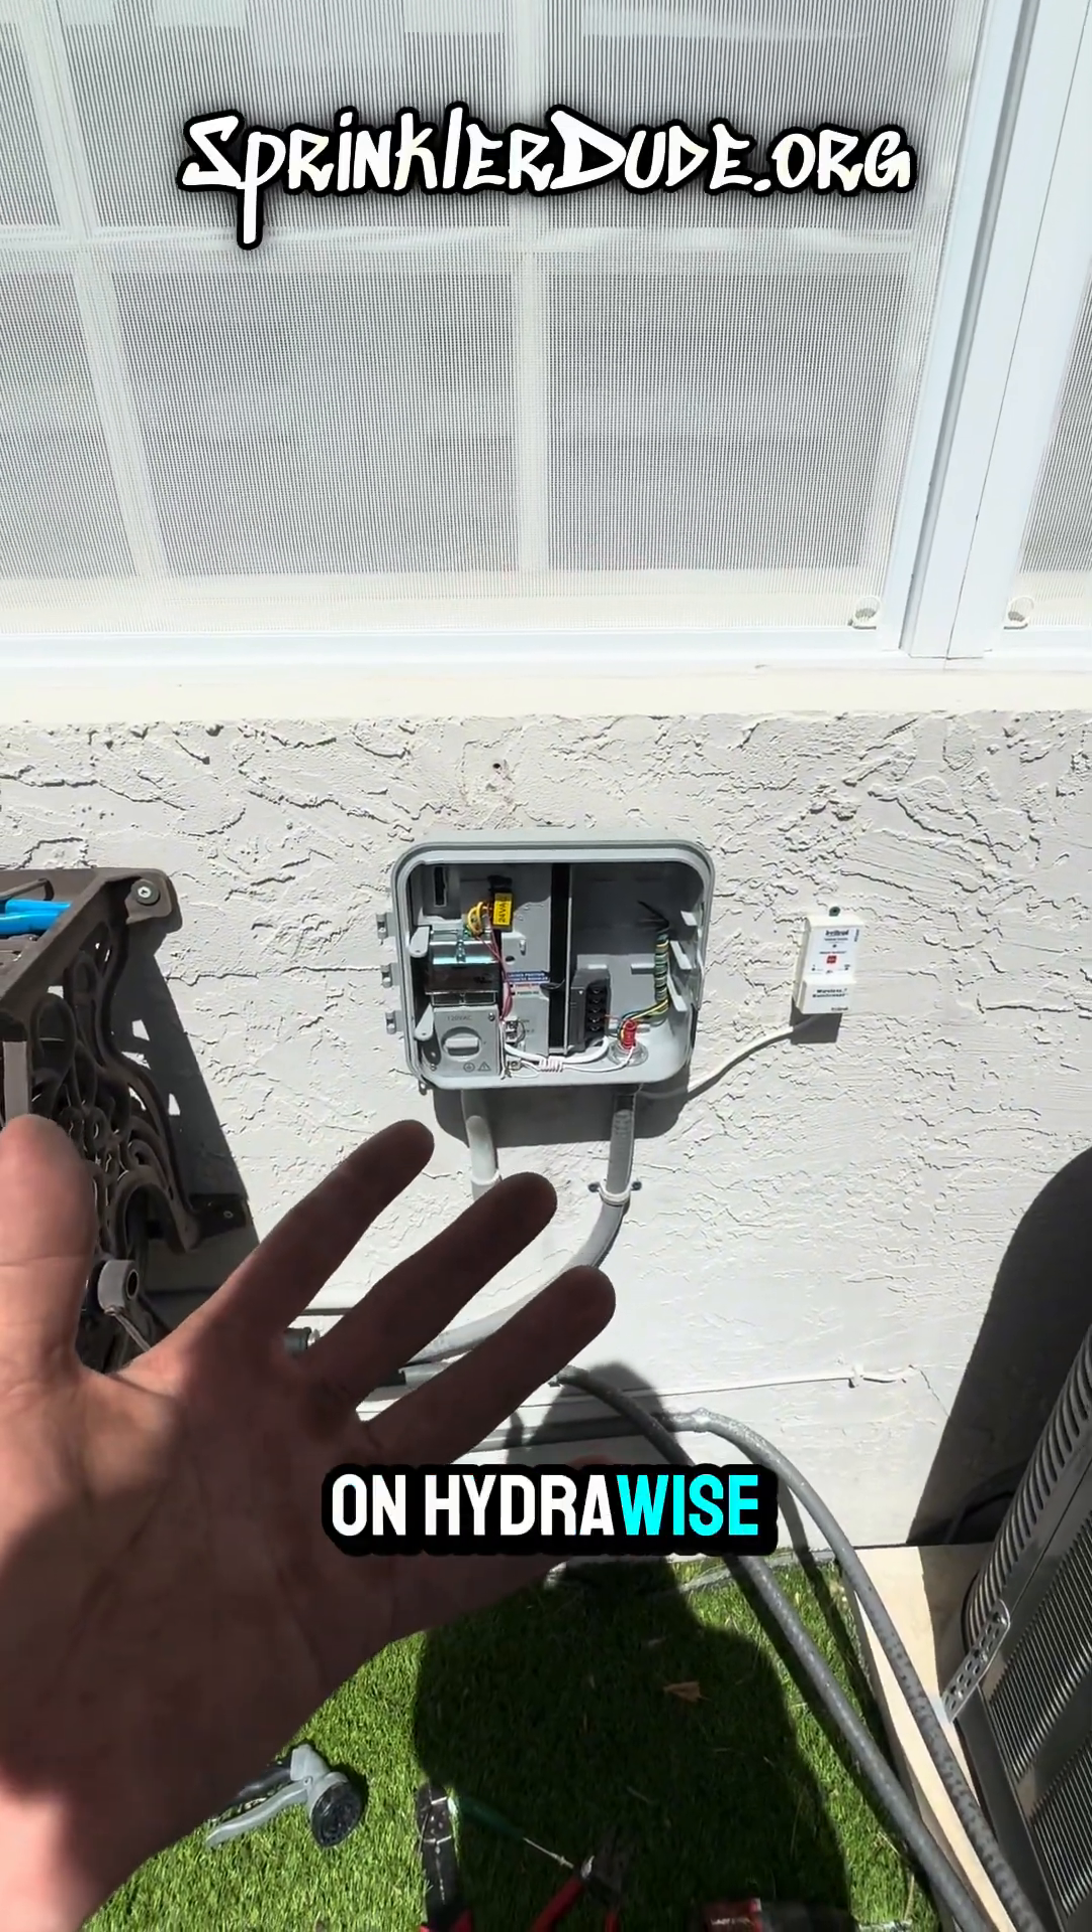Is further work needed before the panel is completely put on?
Yes.